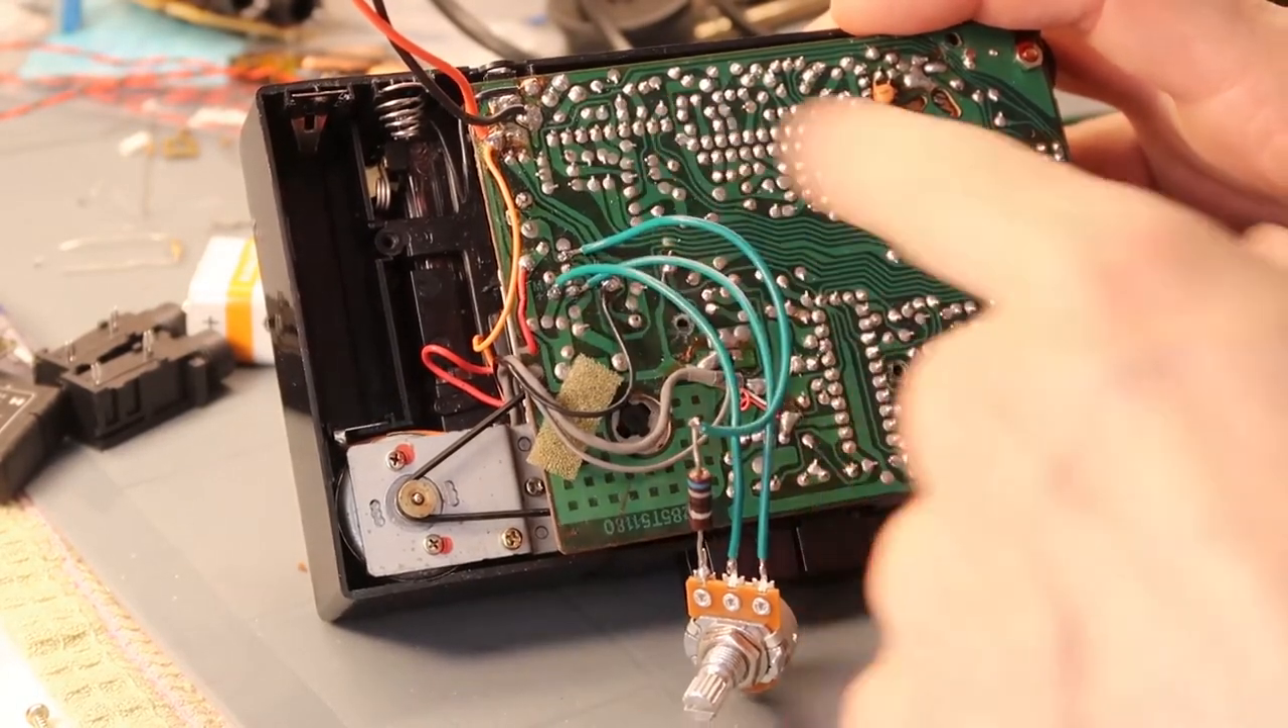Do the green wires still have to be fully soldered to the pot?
No.